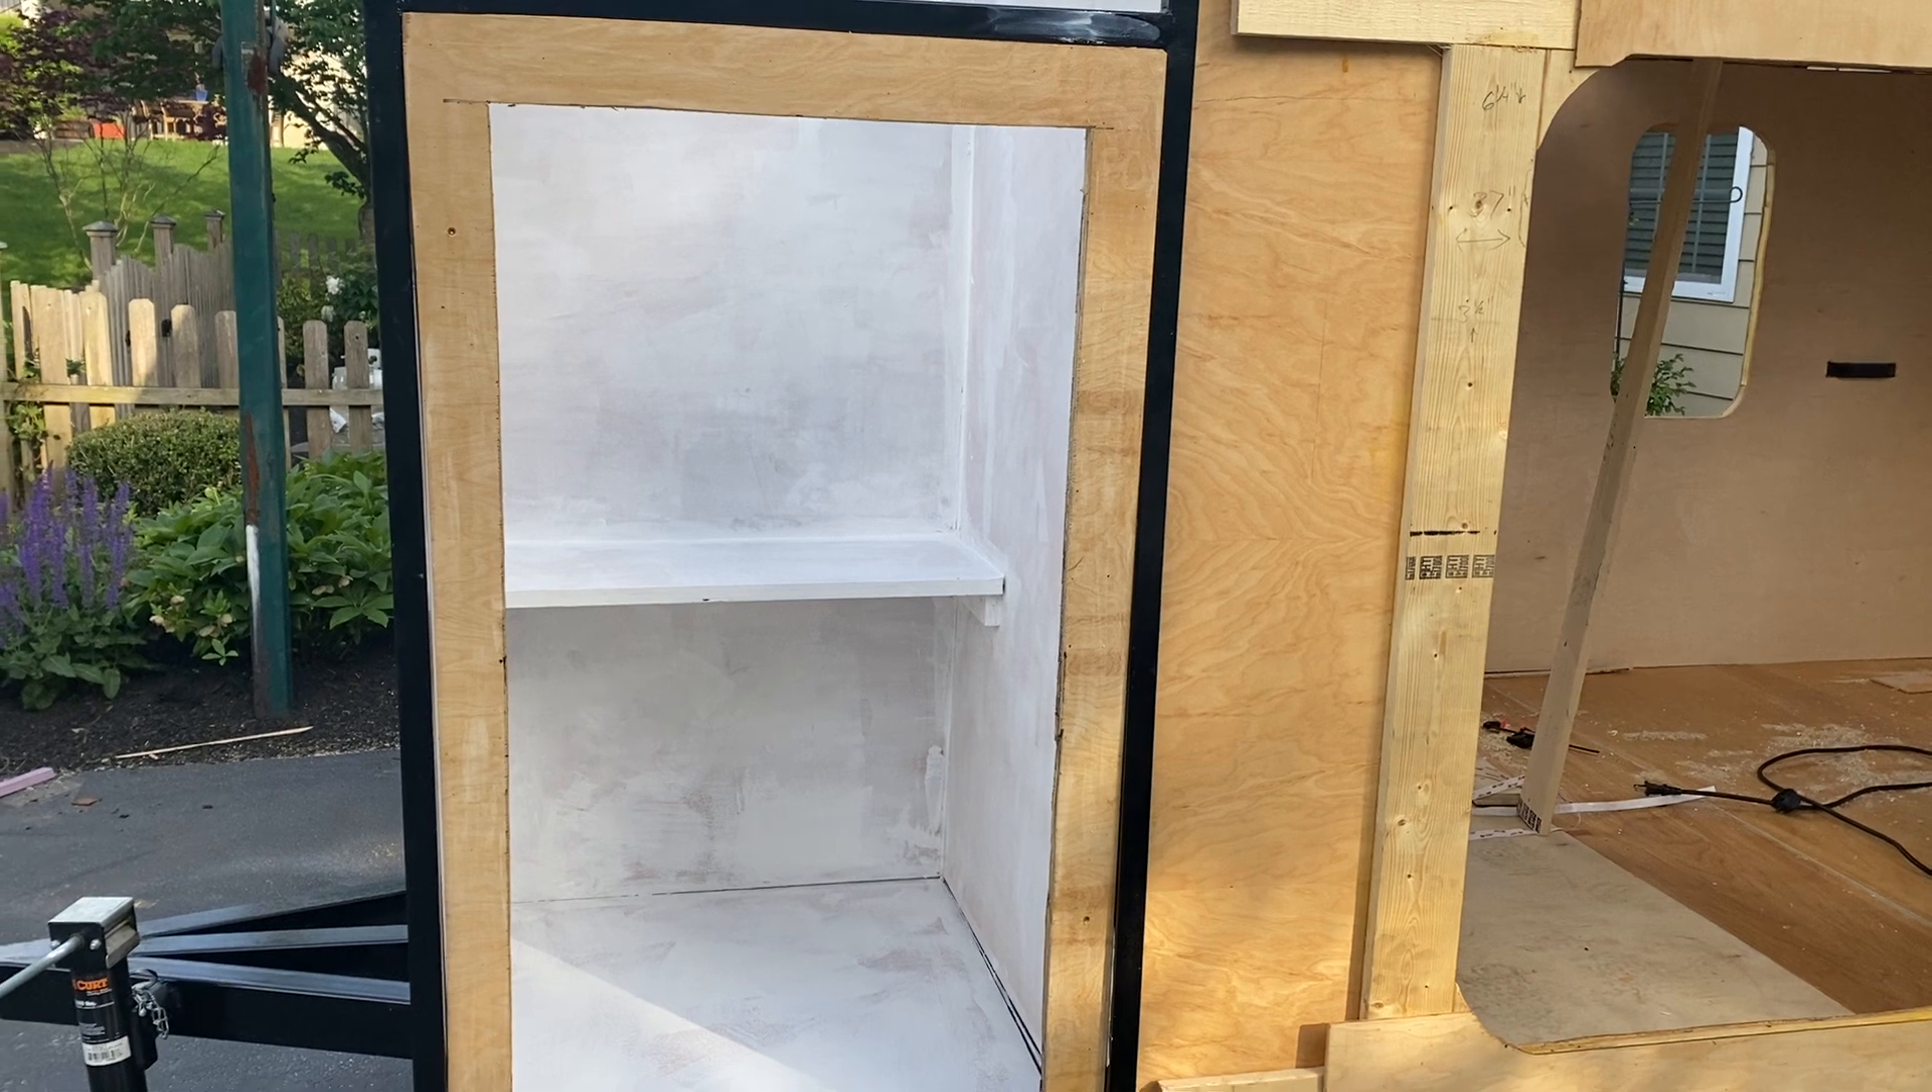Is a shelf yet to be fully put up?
No.